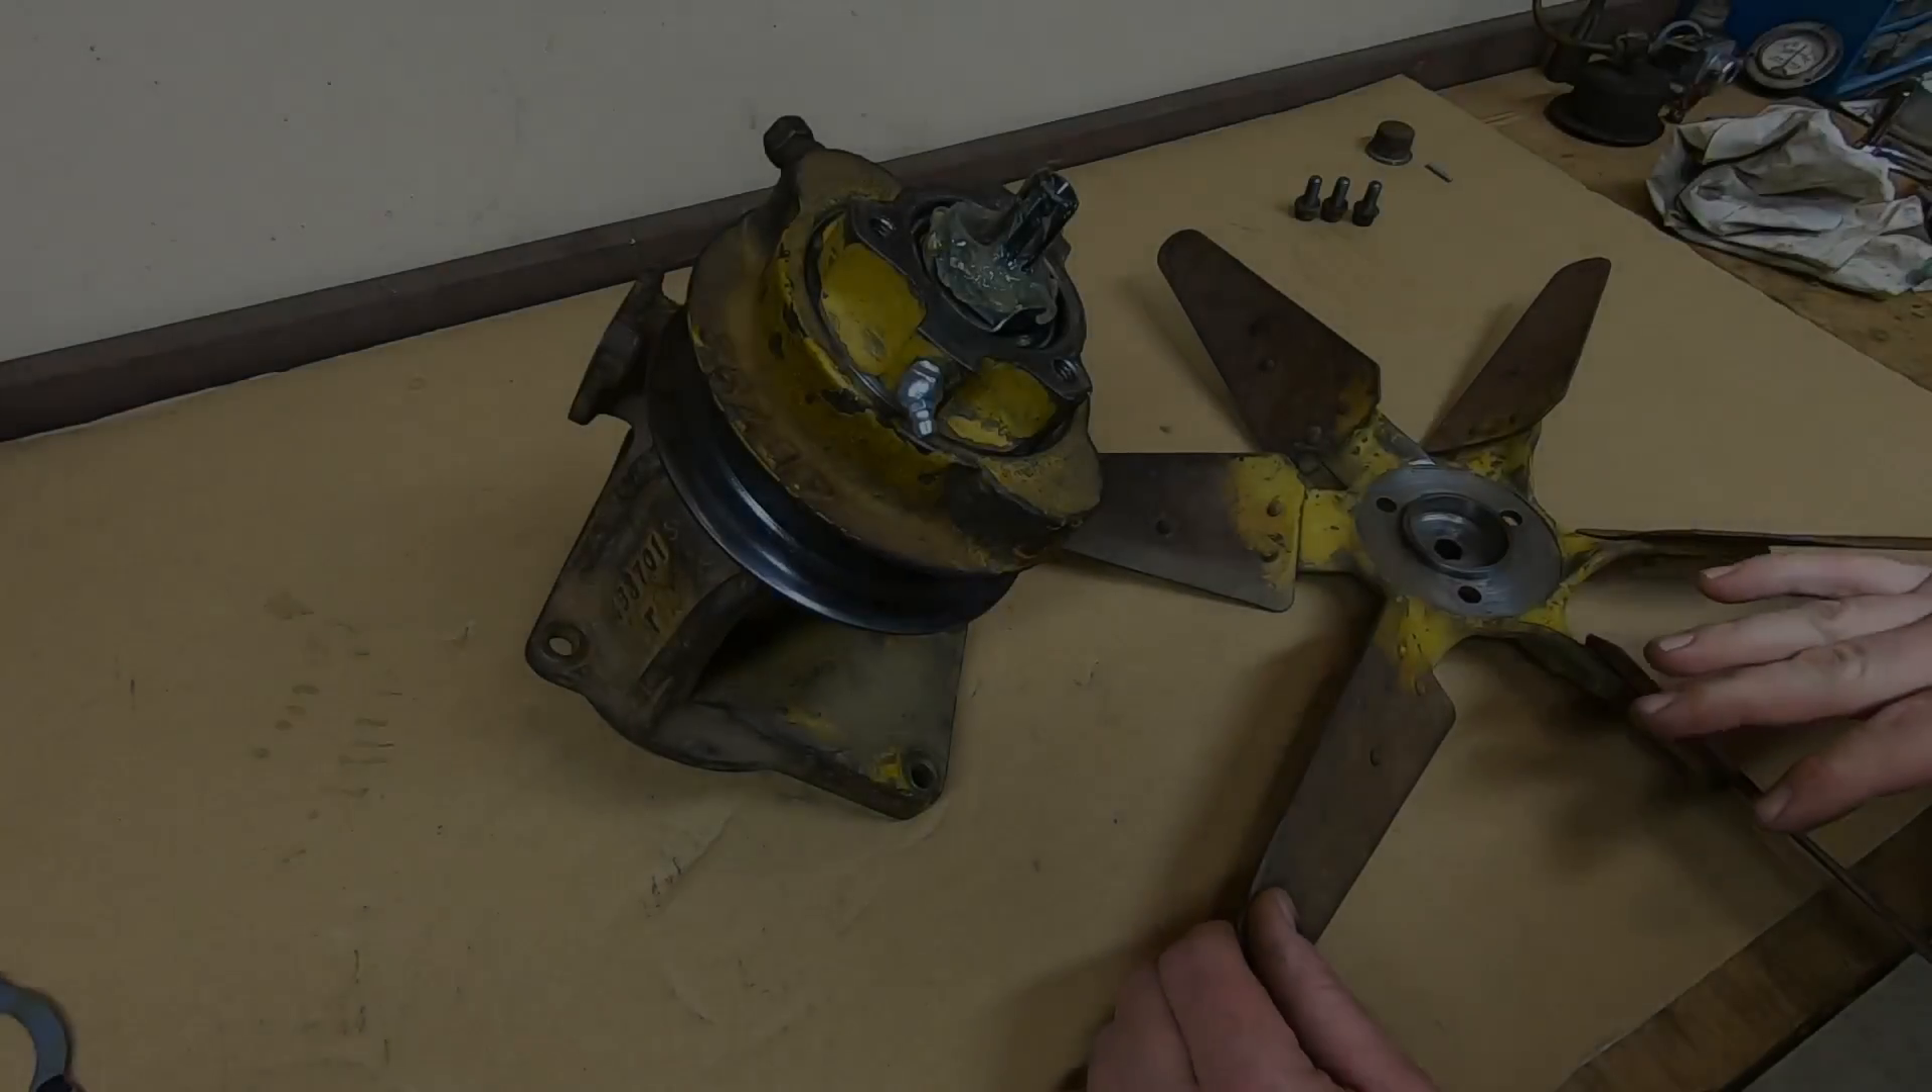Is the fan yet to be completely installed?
Yes.